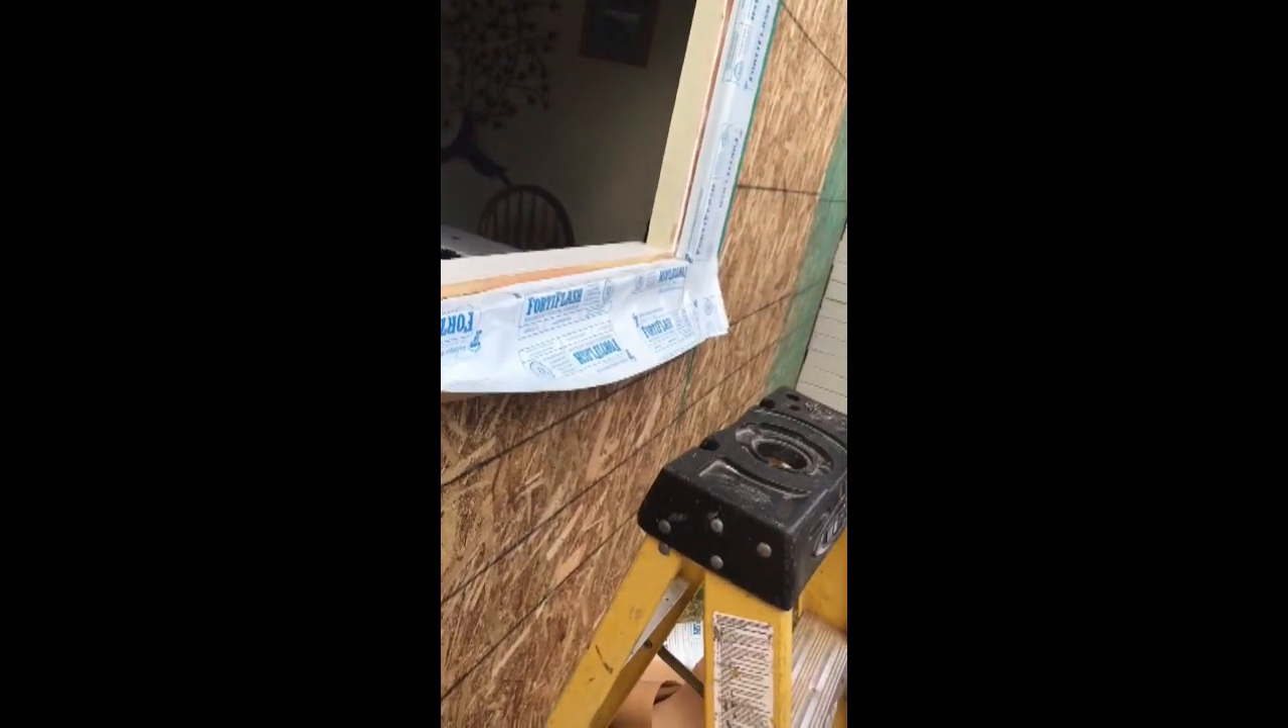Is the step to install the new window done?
No.